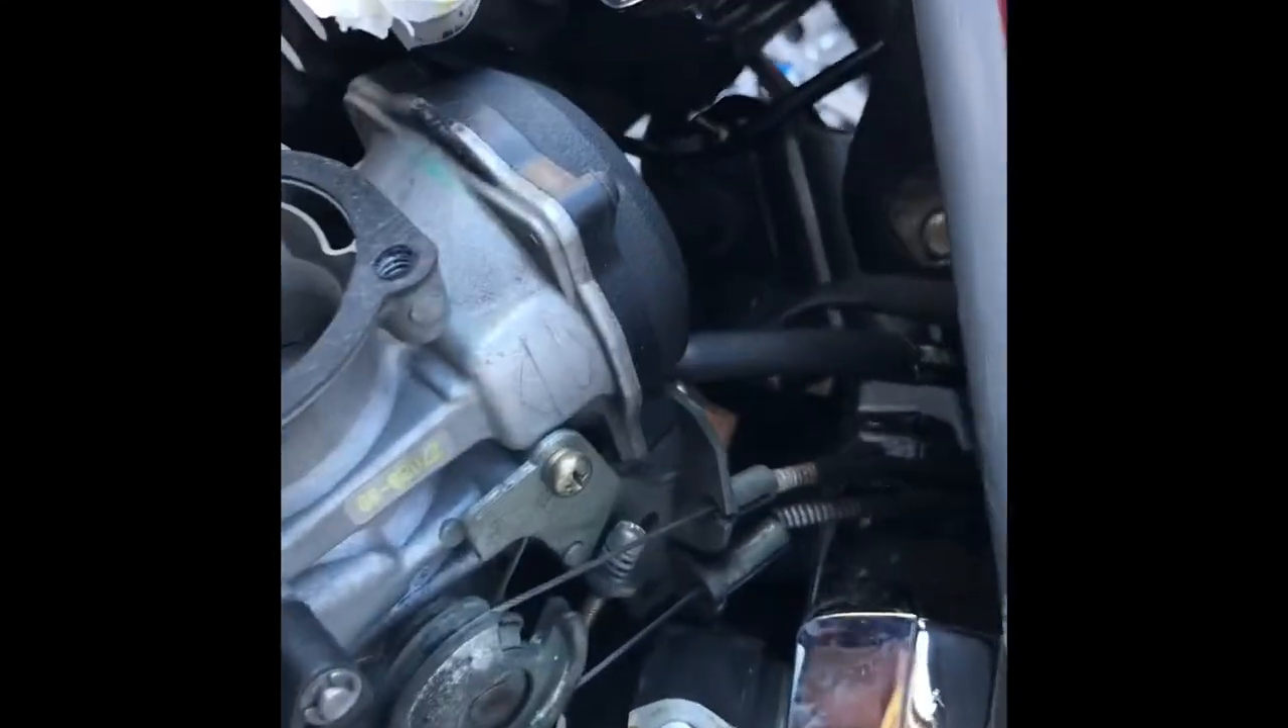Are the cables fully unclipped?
No.